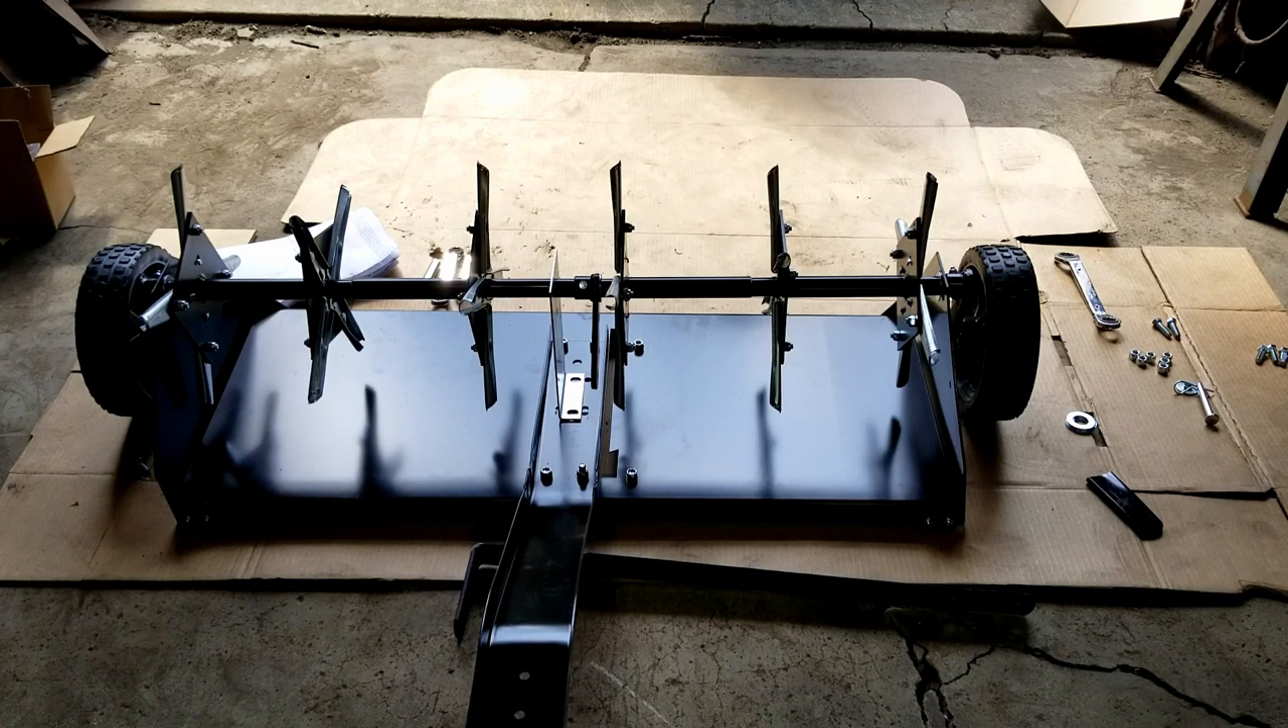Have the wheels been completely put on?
Yes.